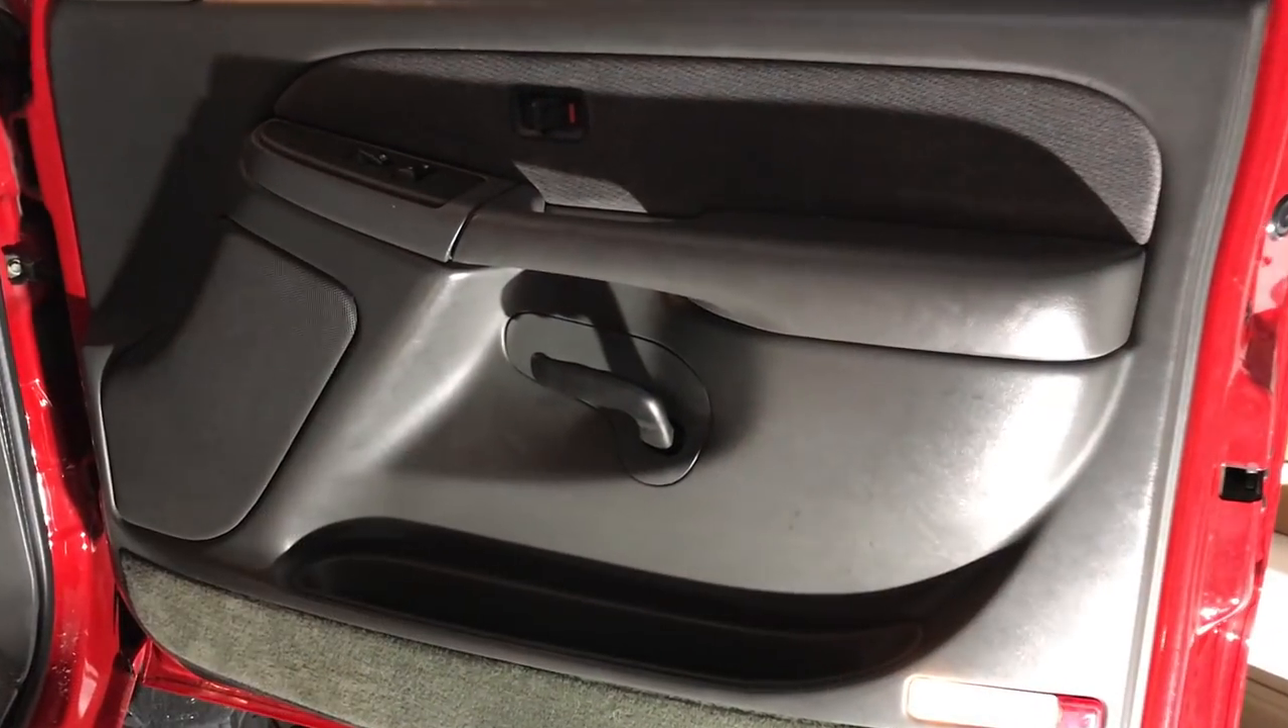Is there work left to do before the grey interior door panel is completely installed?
No.